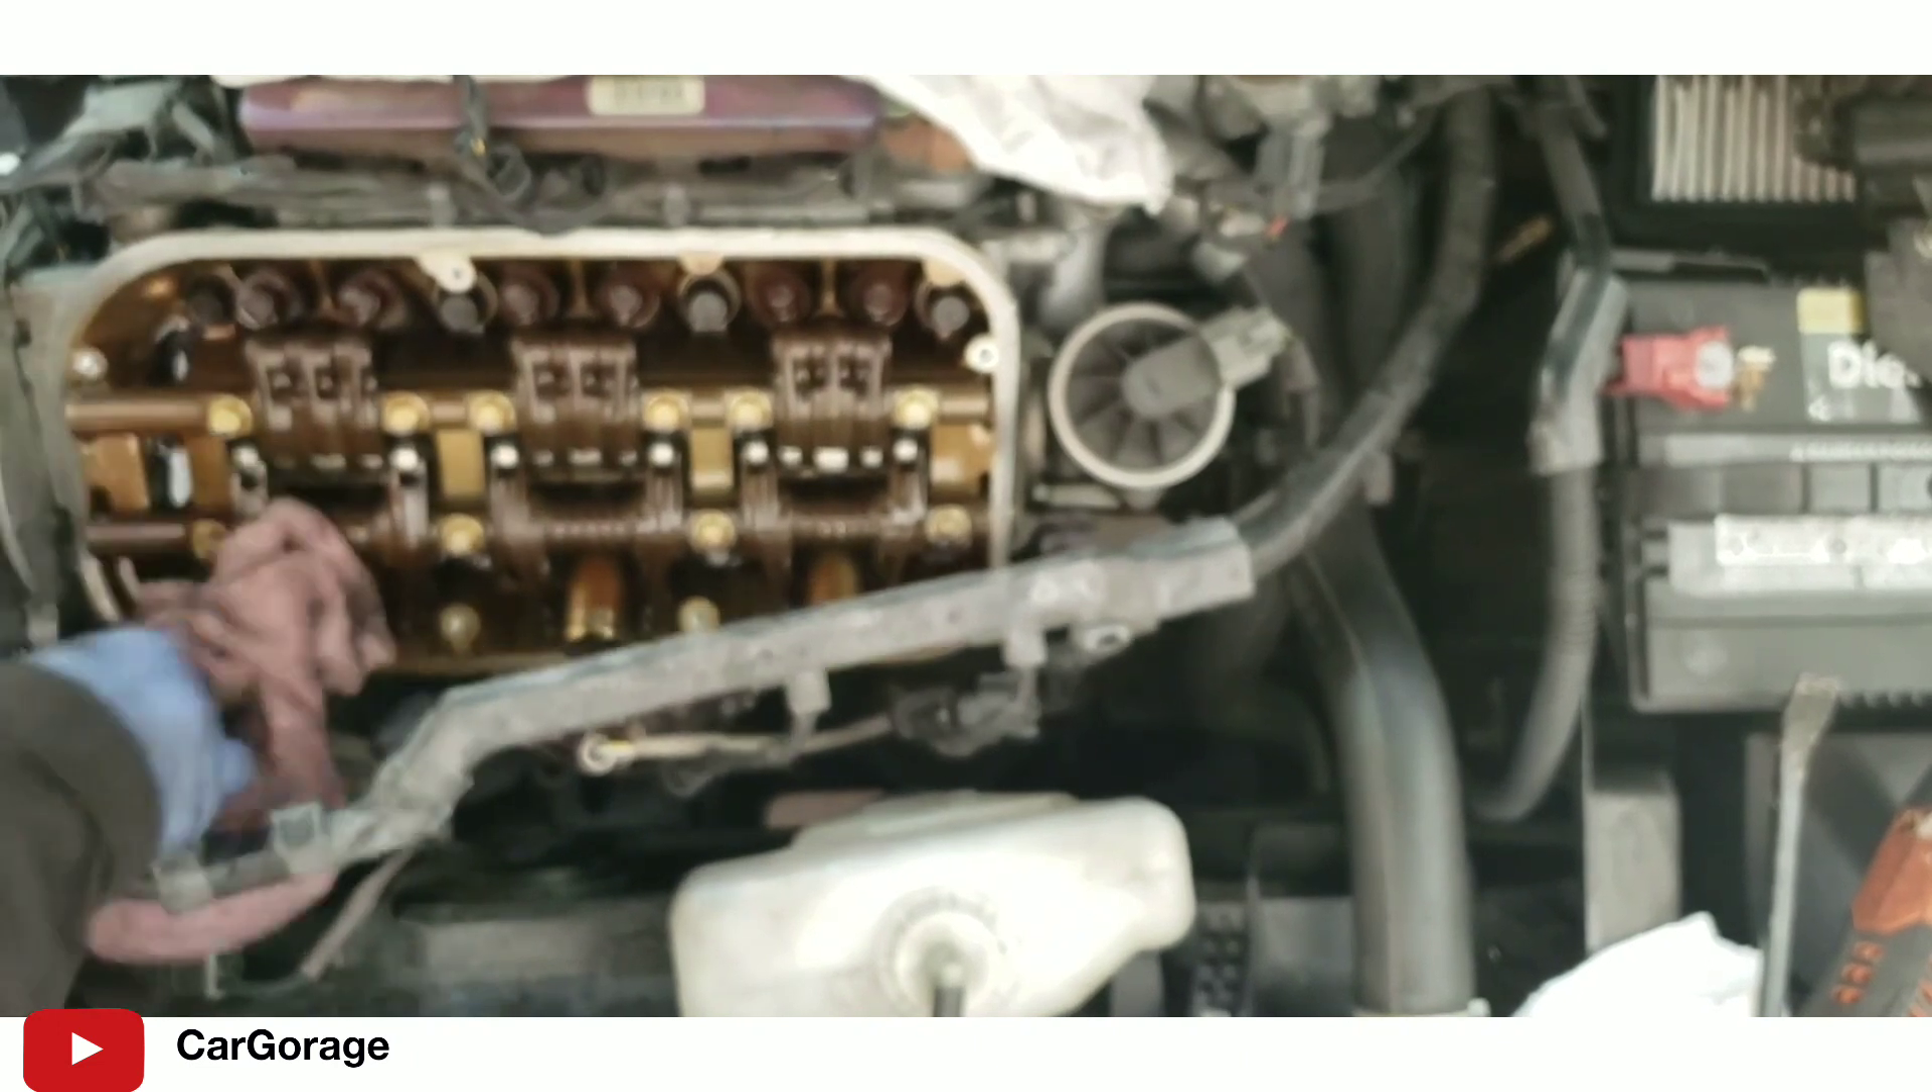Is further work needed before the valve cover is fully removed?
No.